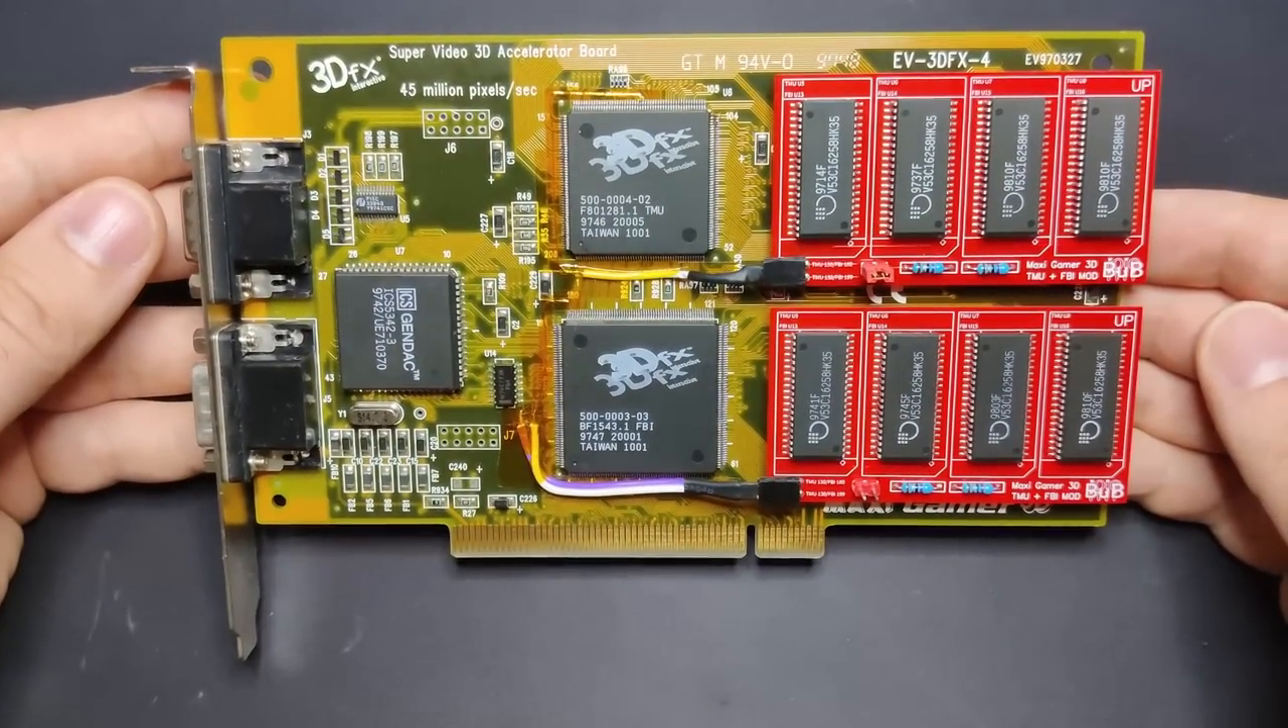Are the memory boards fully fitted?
Yes.